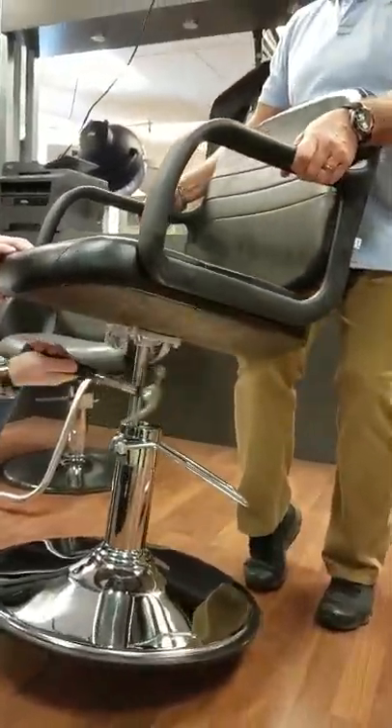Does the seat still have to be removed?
Yes.